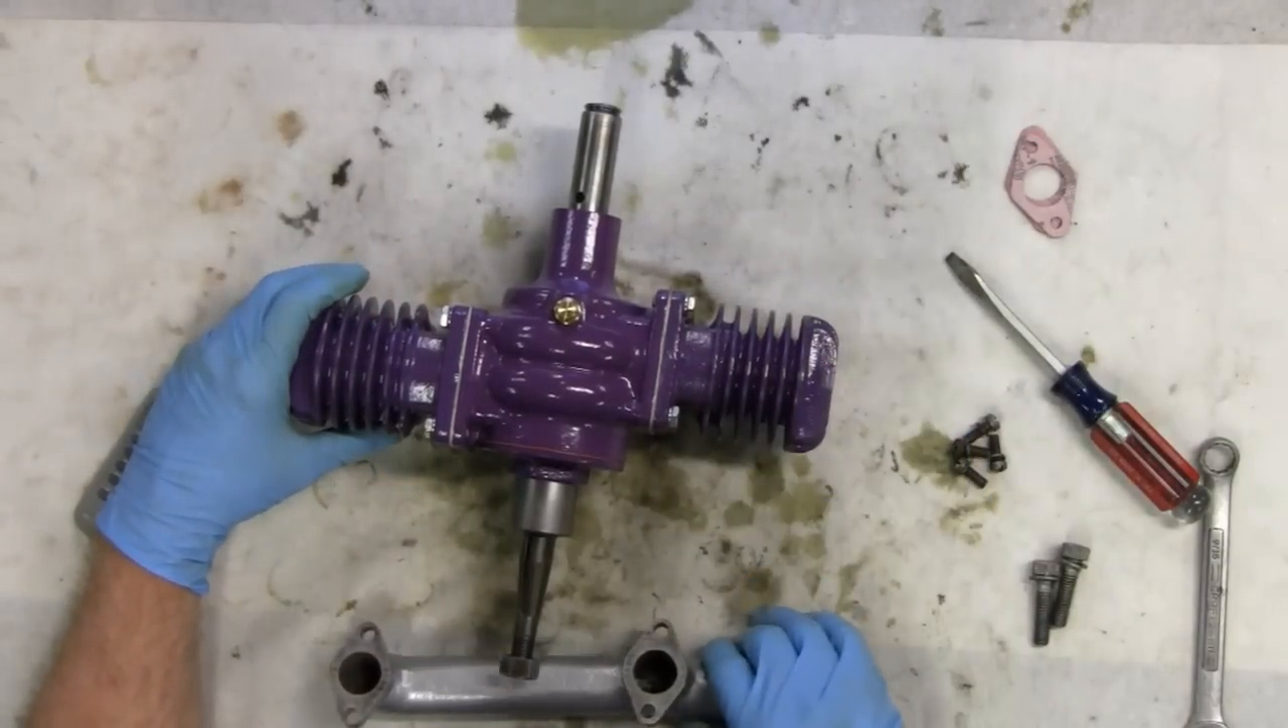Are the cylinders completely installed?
Yes.